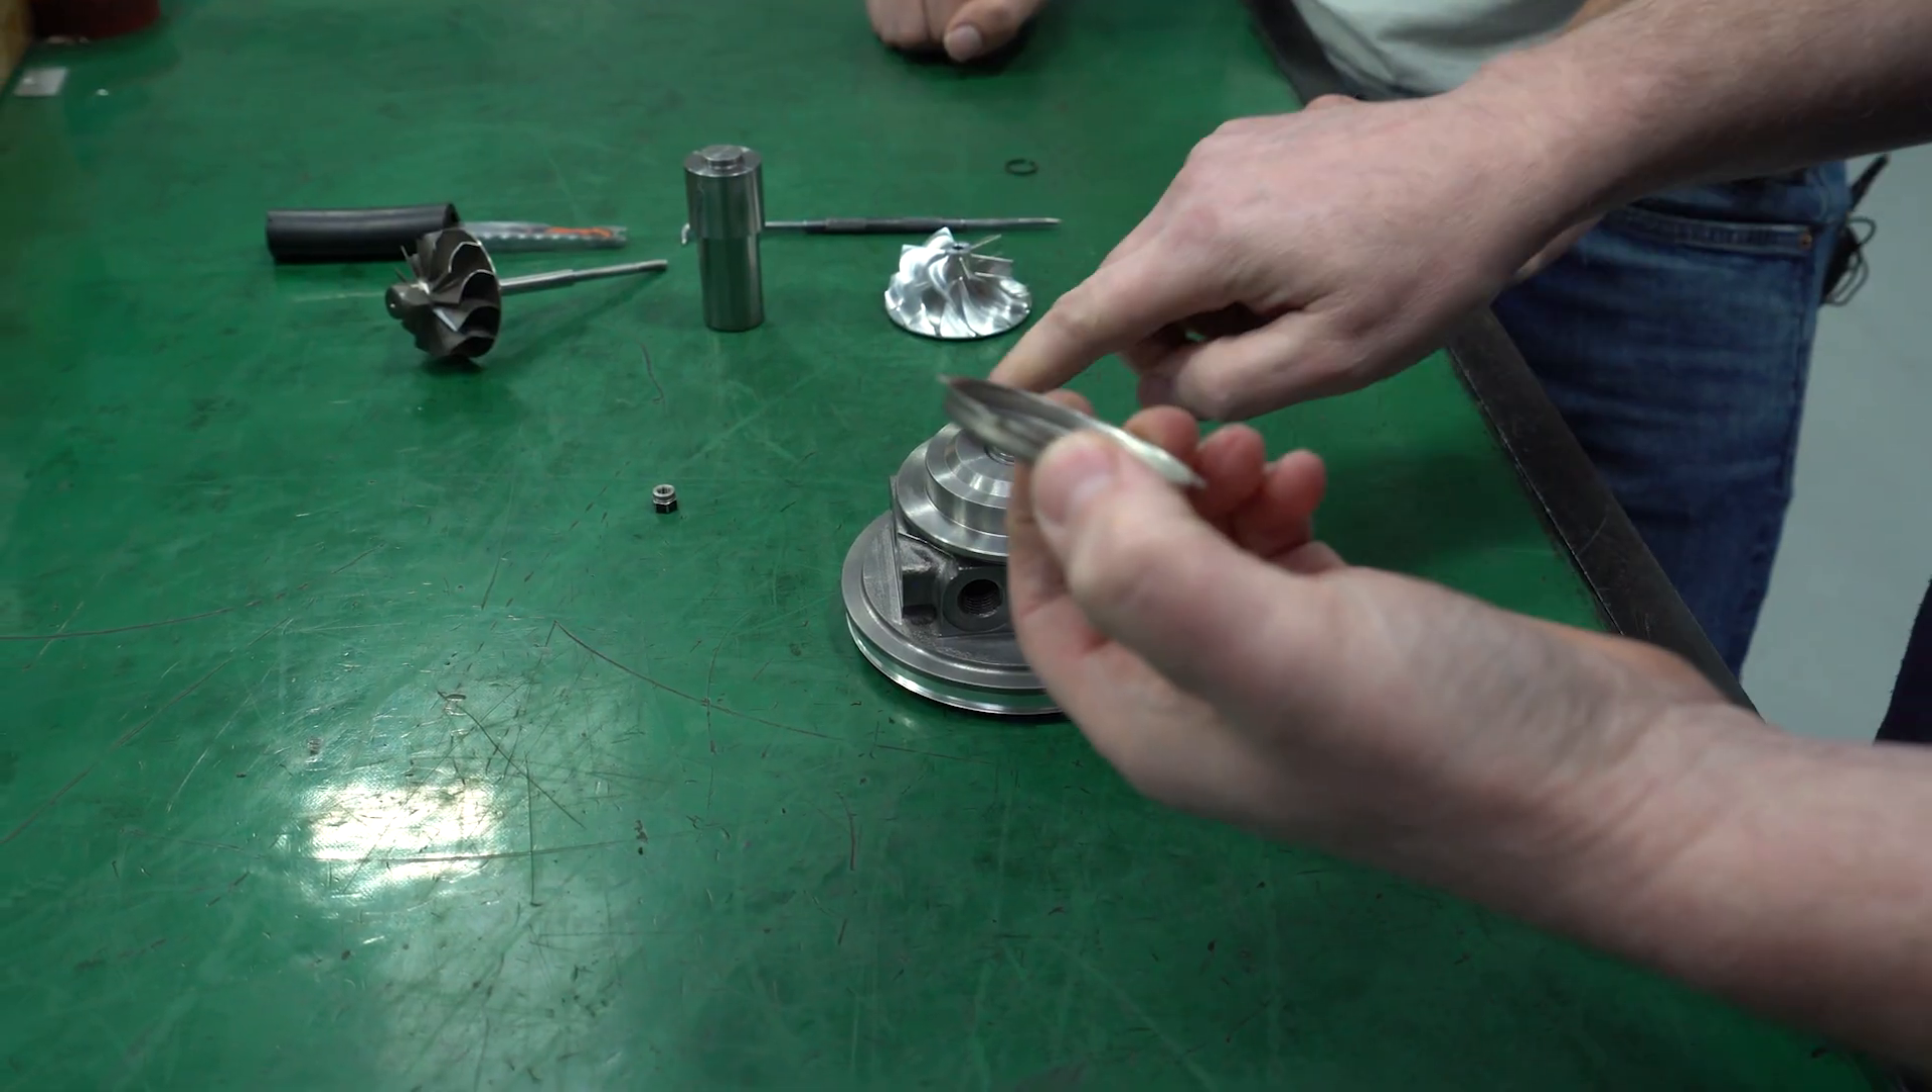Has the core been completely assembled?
No.